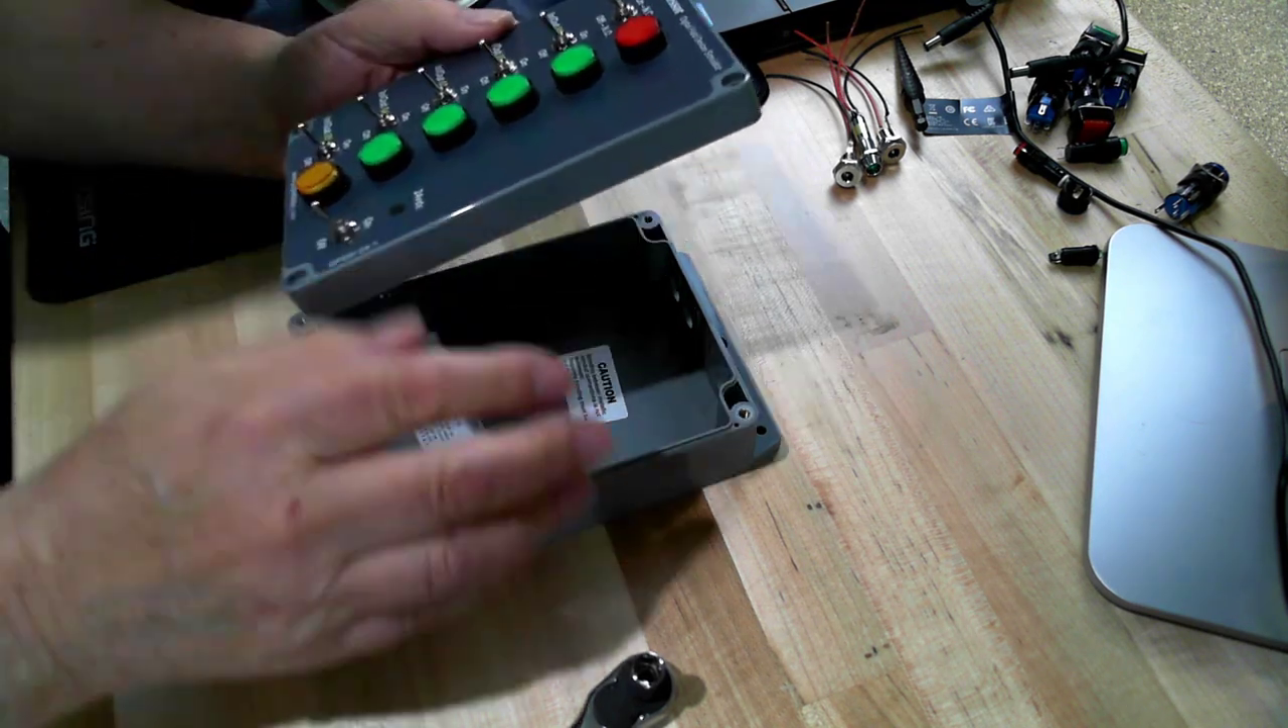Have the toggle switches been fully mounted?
Yes.